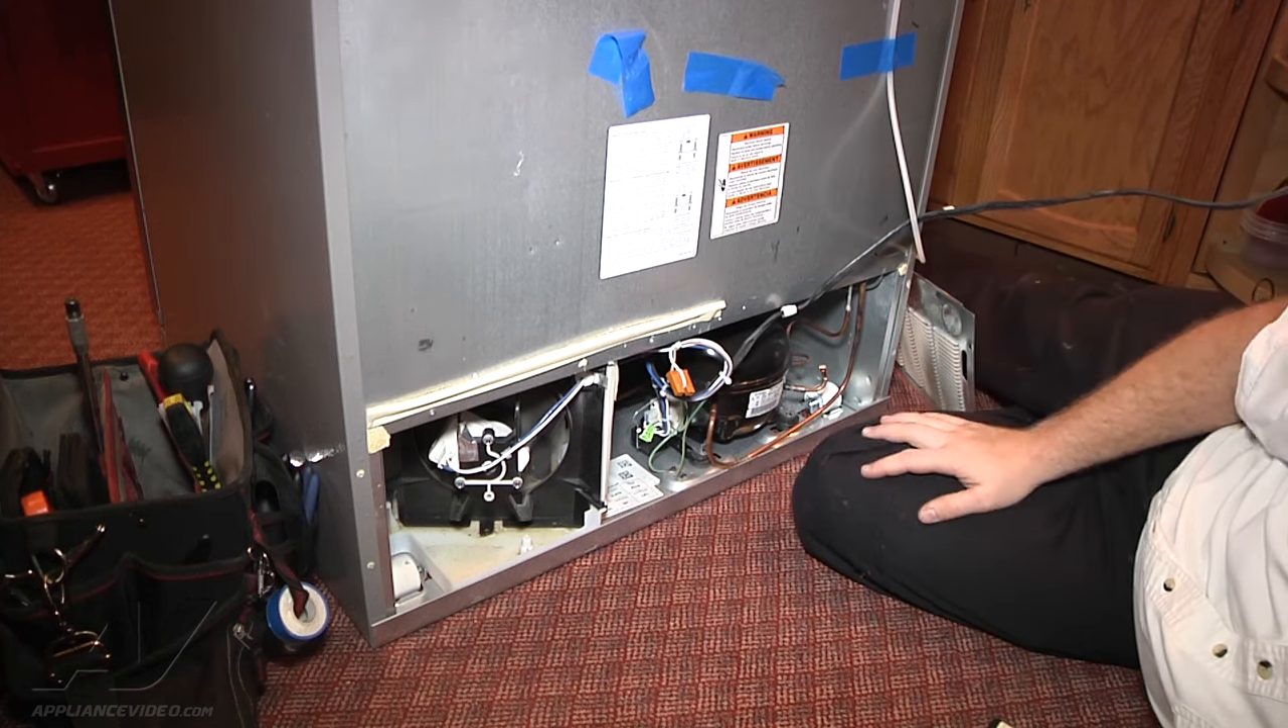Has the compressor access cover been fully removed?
Yes.